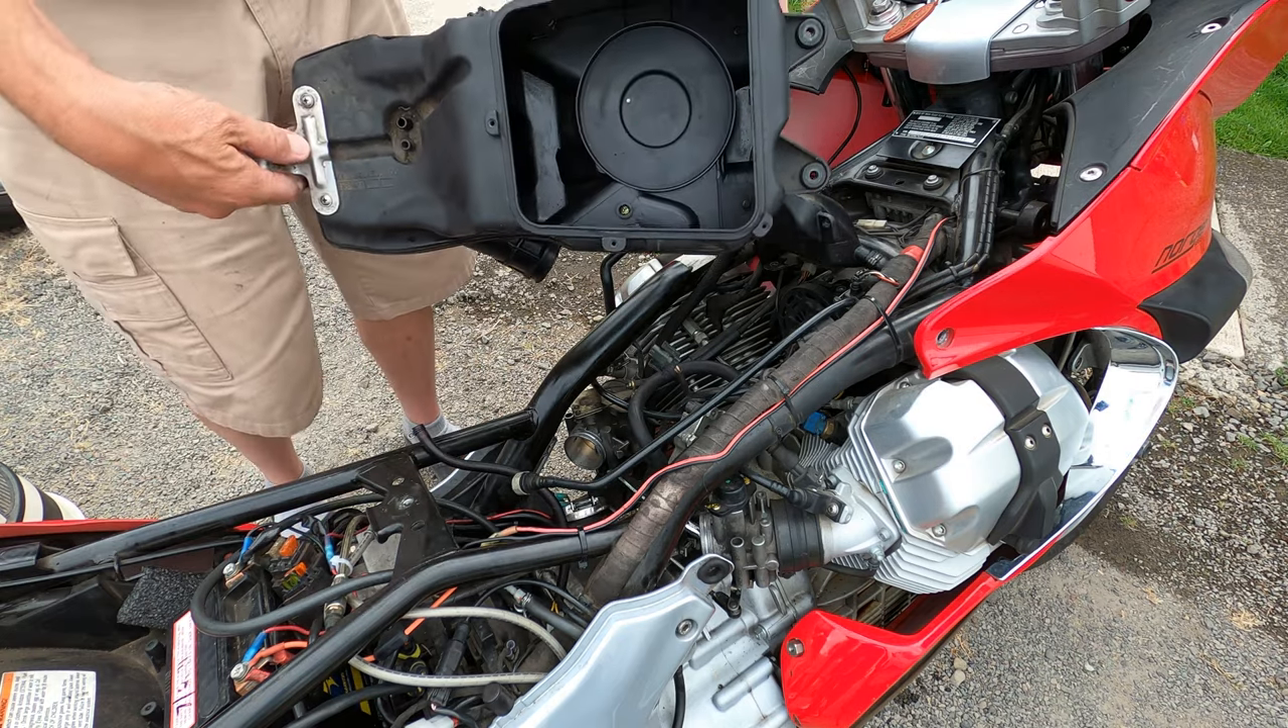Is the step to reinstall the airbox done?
No.